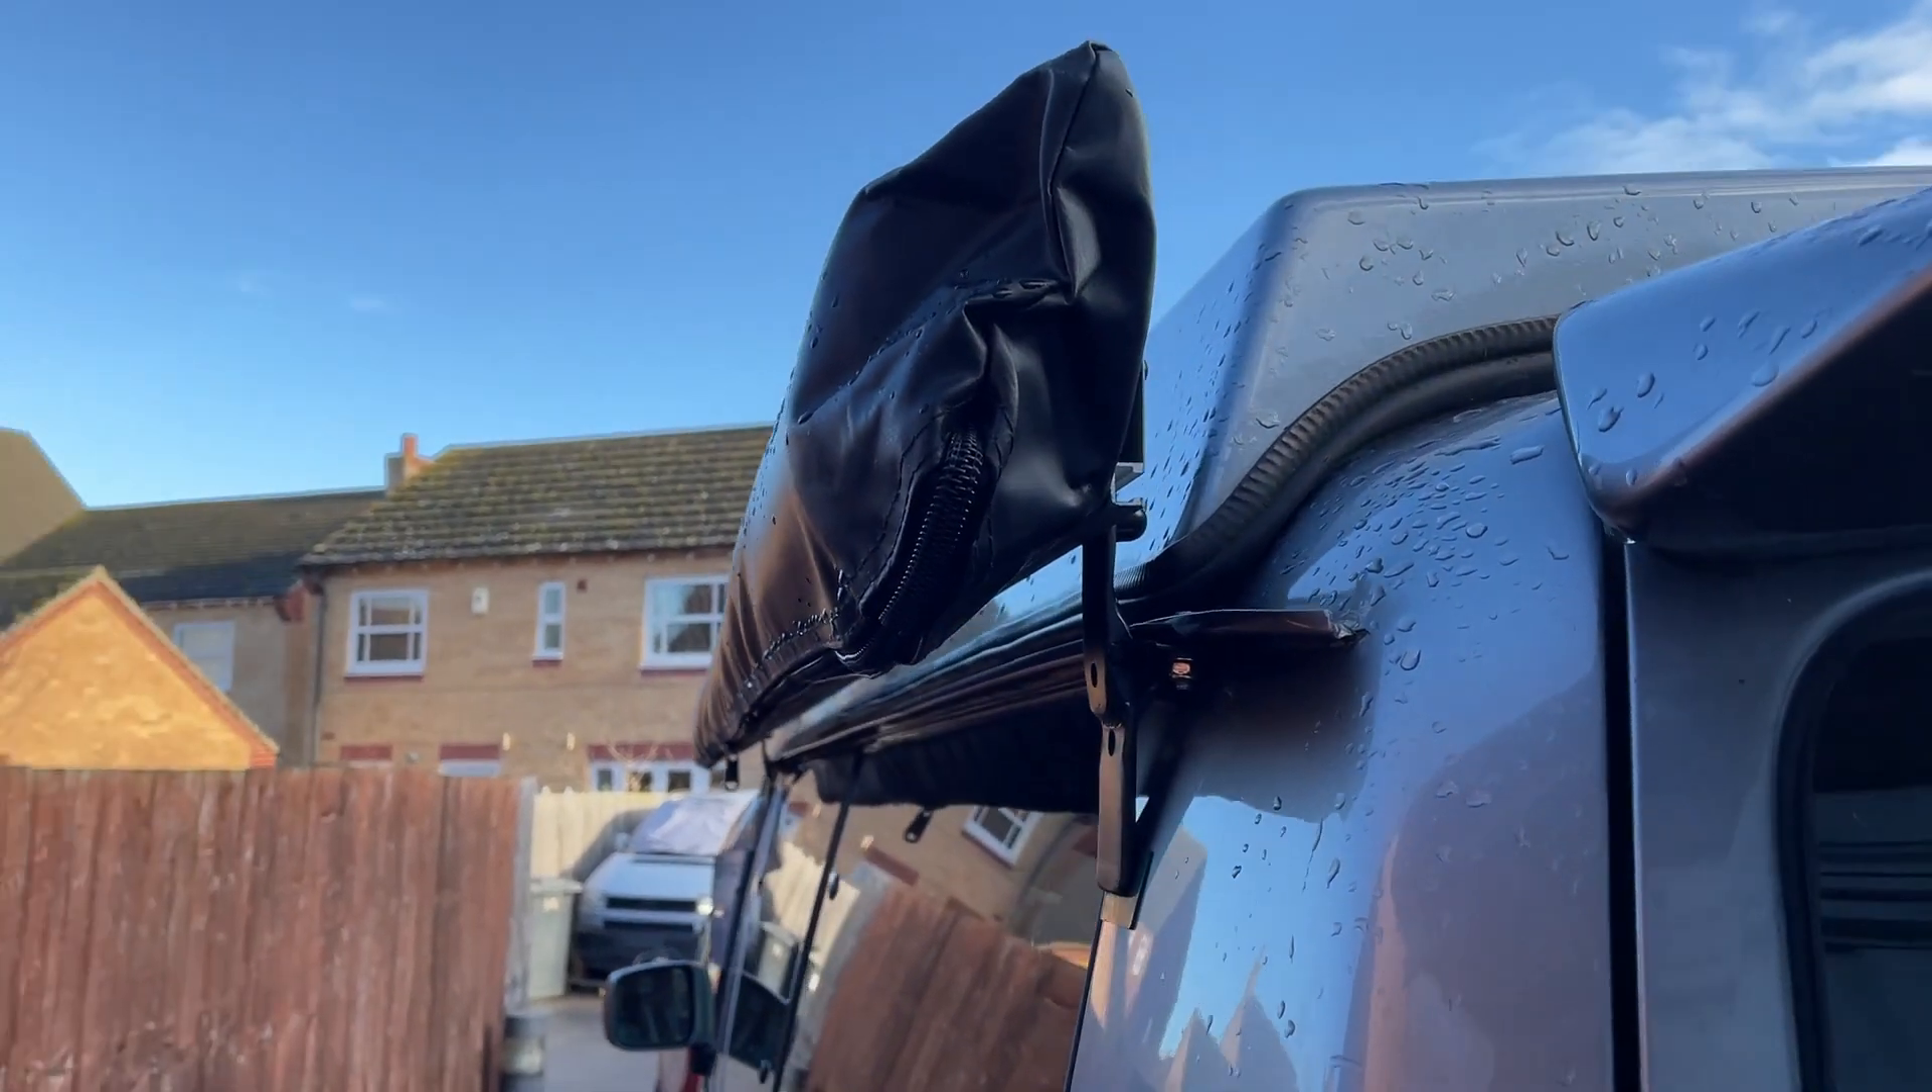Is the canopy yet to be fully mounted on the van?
No.